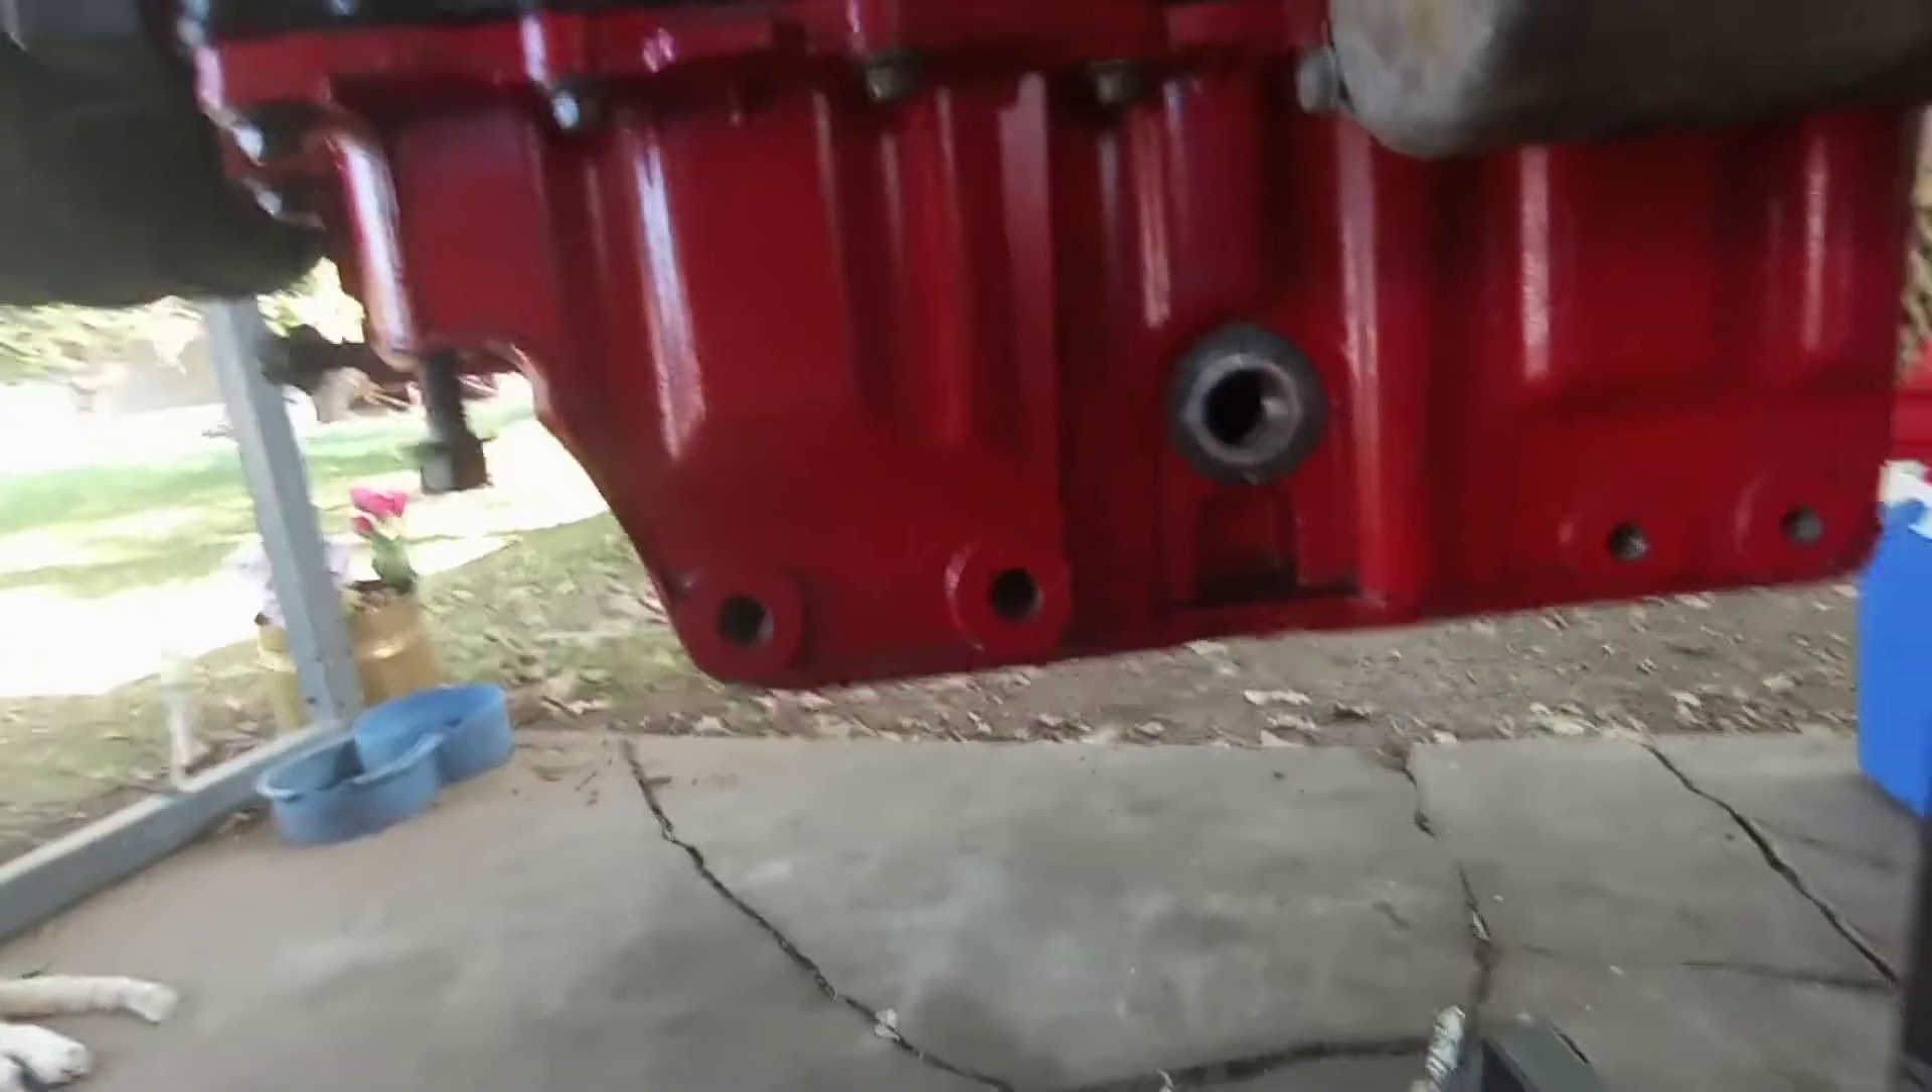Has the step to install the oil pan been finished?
Yes.